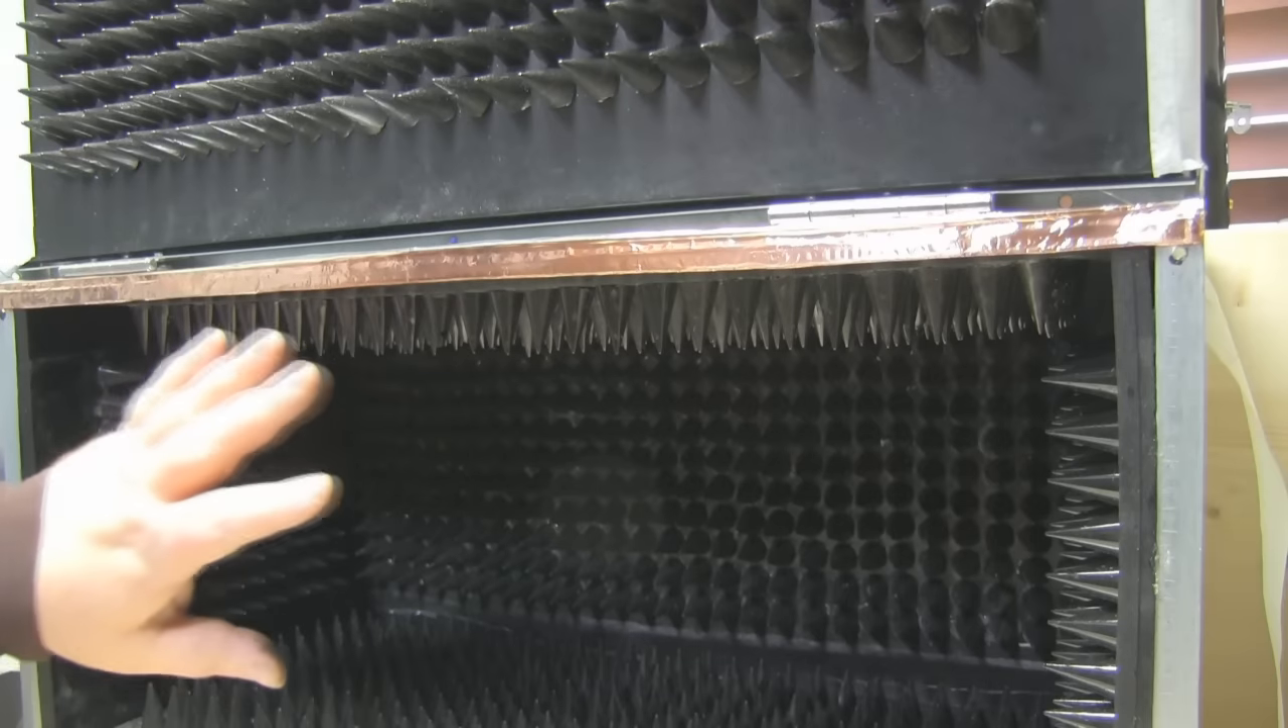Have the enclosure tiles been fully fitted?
Yes.